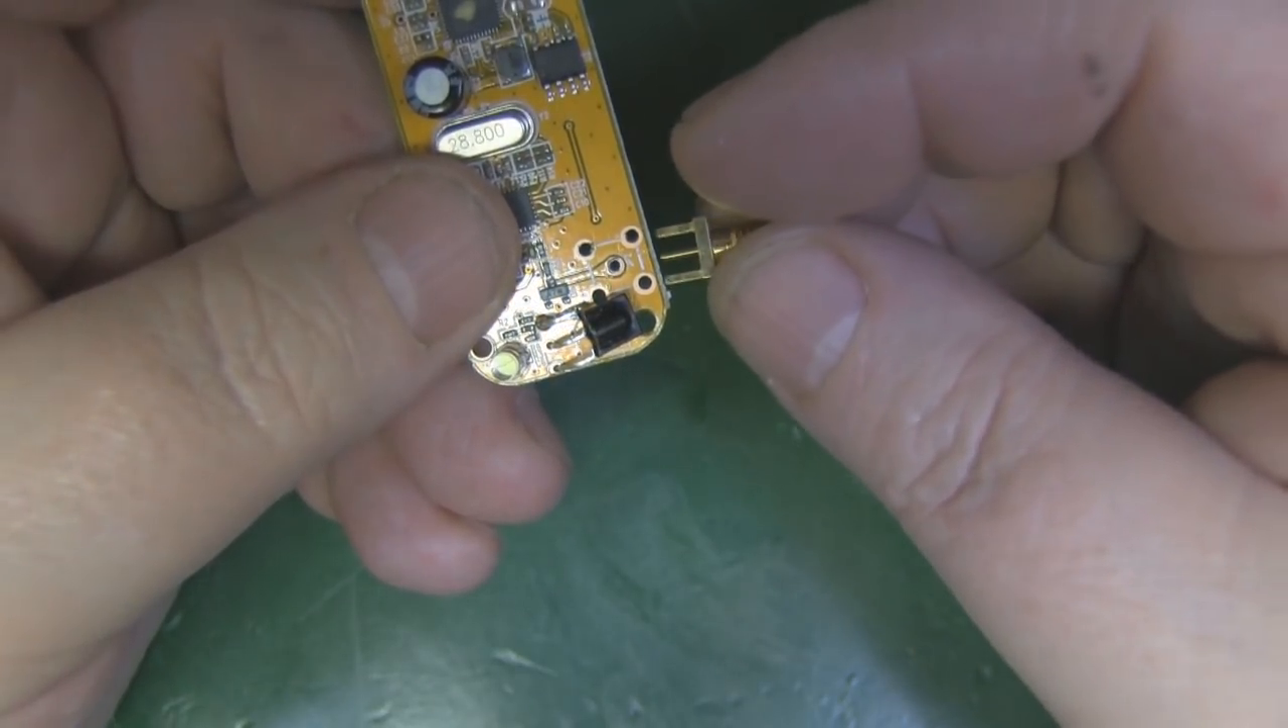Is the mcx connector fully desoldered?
Yes.